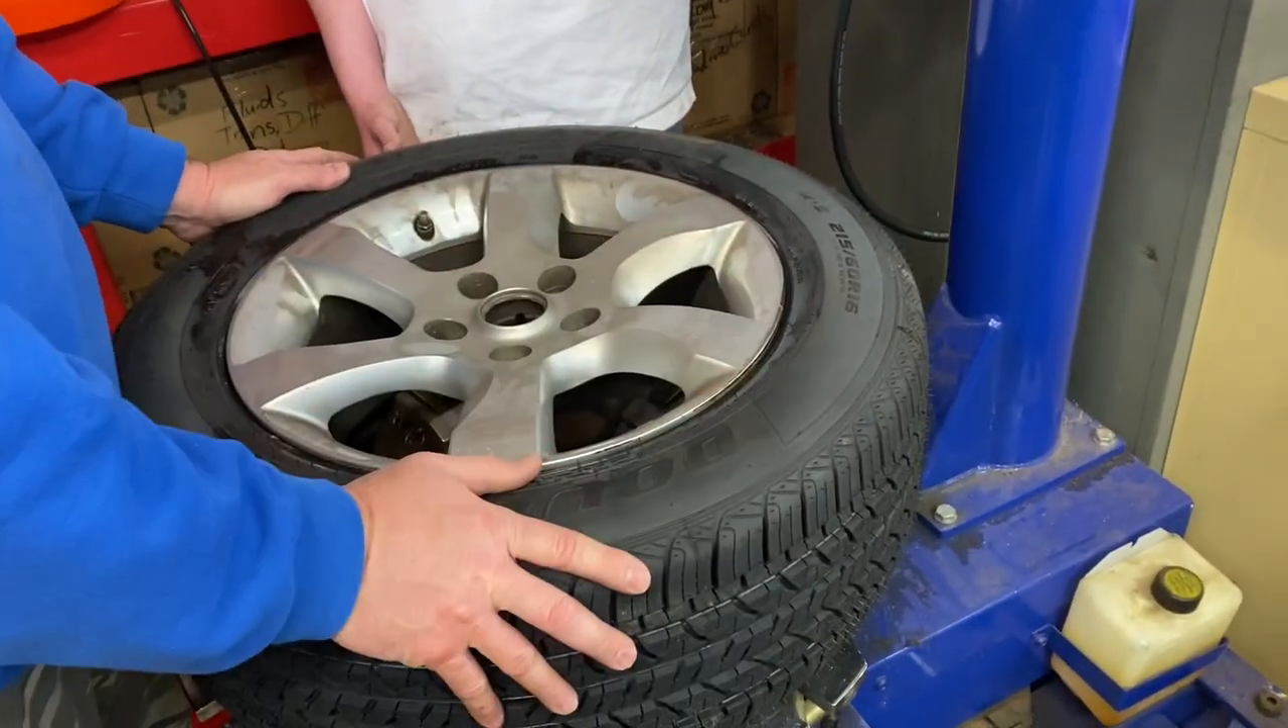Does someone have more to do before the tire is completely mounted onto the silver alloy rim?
No.